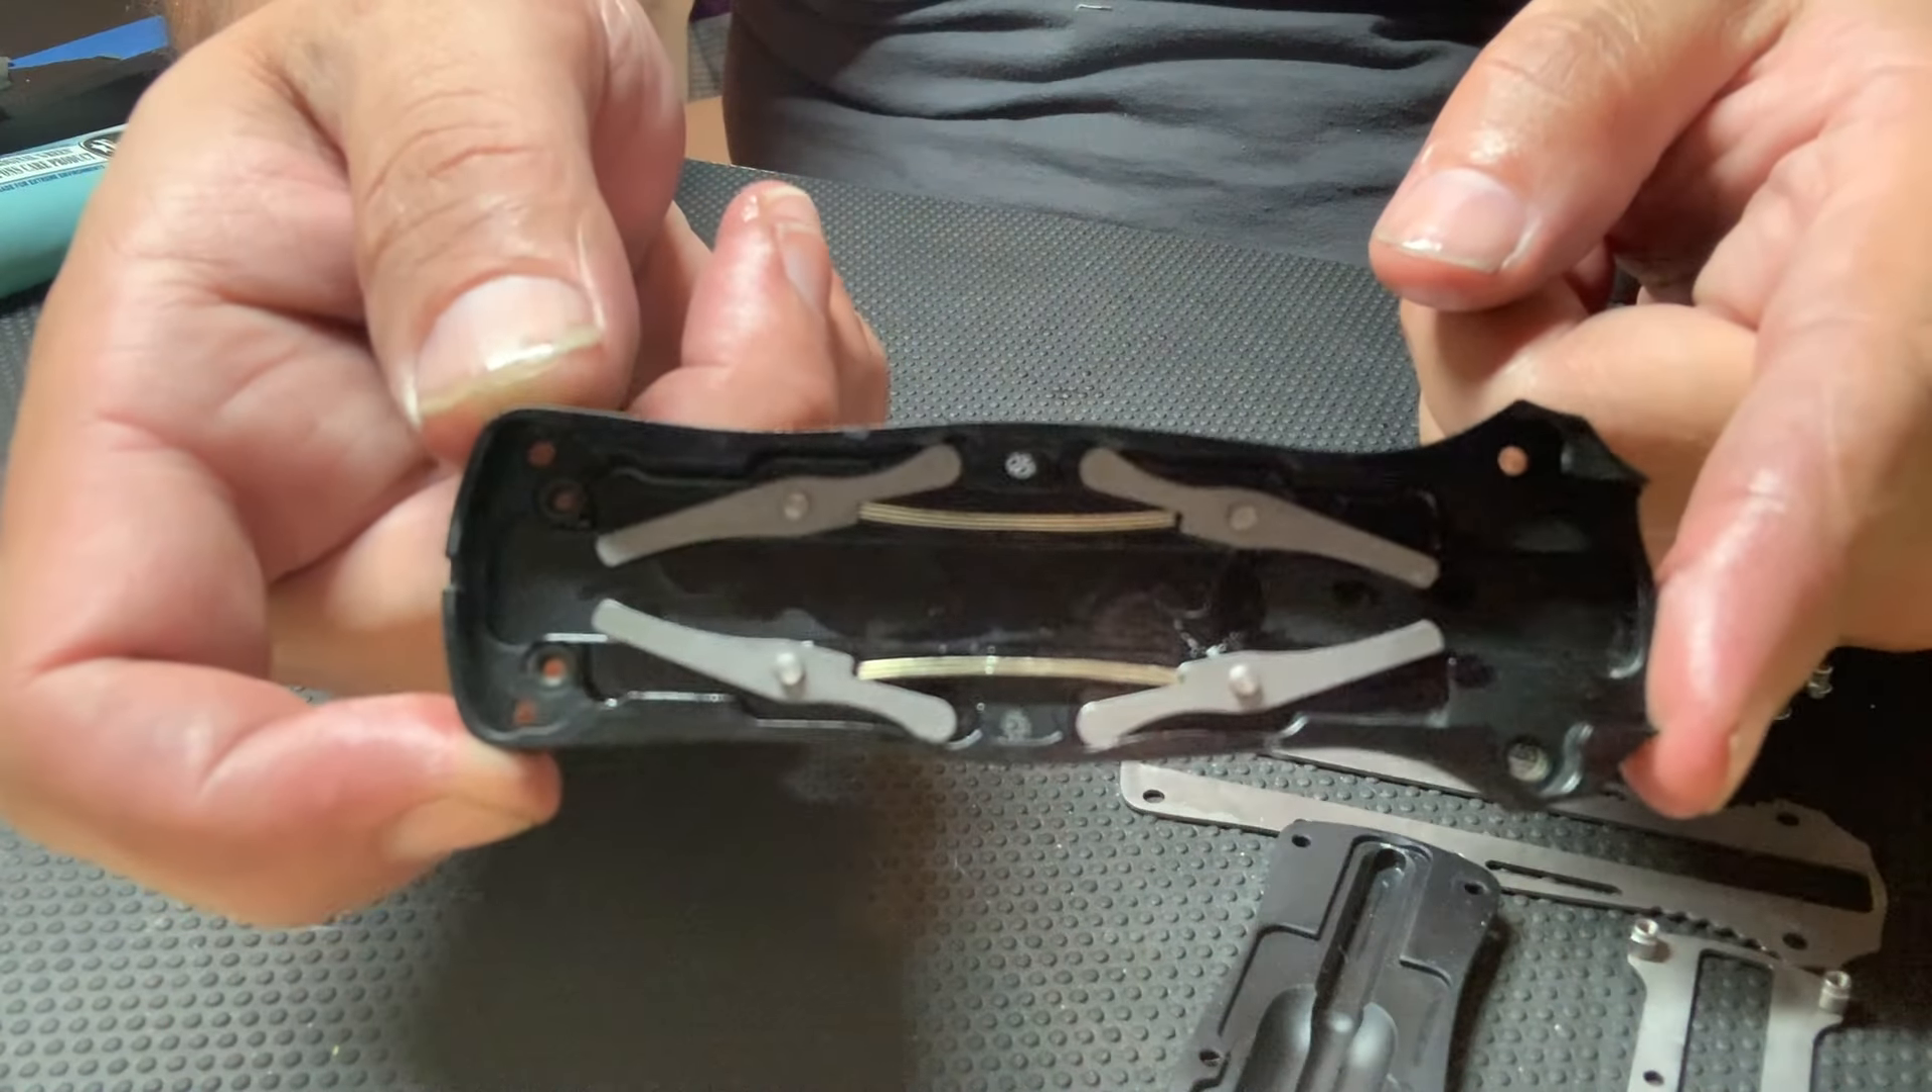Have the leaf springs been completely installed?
Yes.